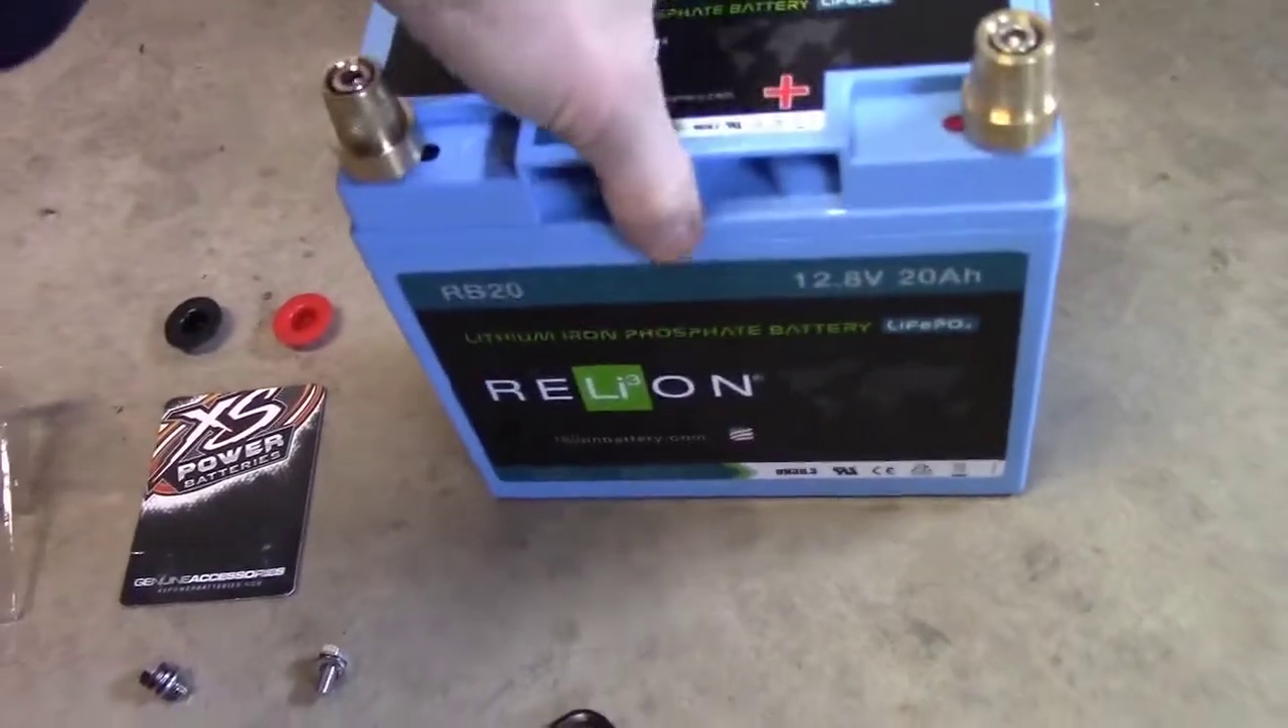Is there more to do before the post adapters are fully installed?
No.